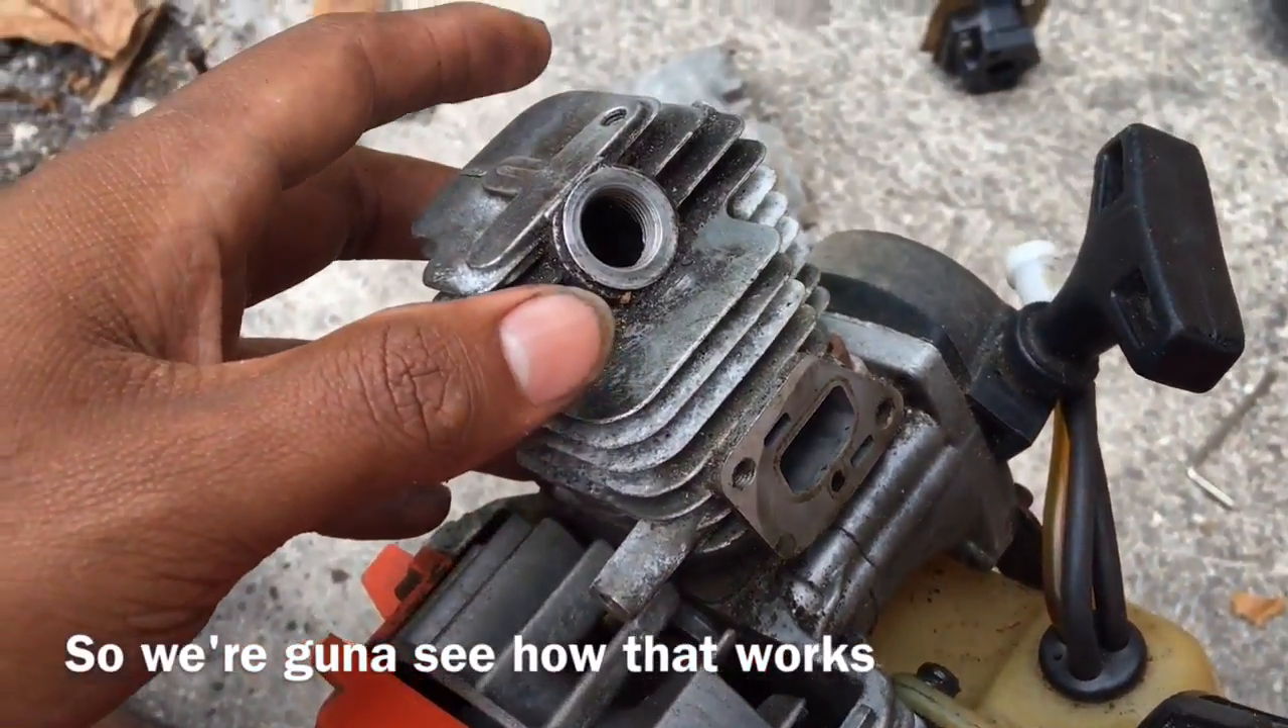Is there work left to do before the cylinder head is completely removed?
Yes.